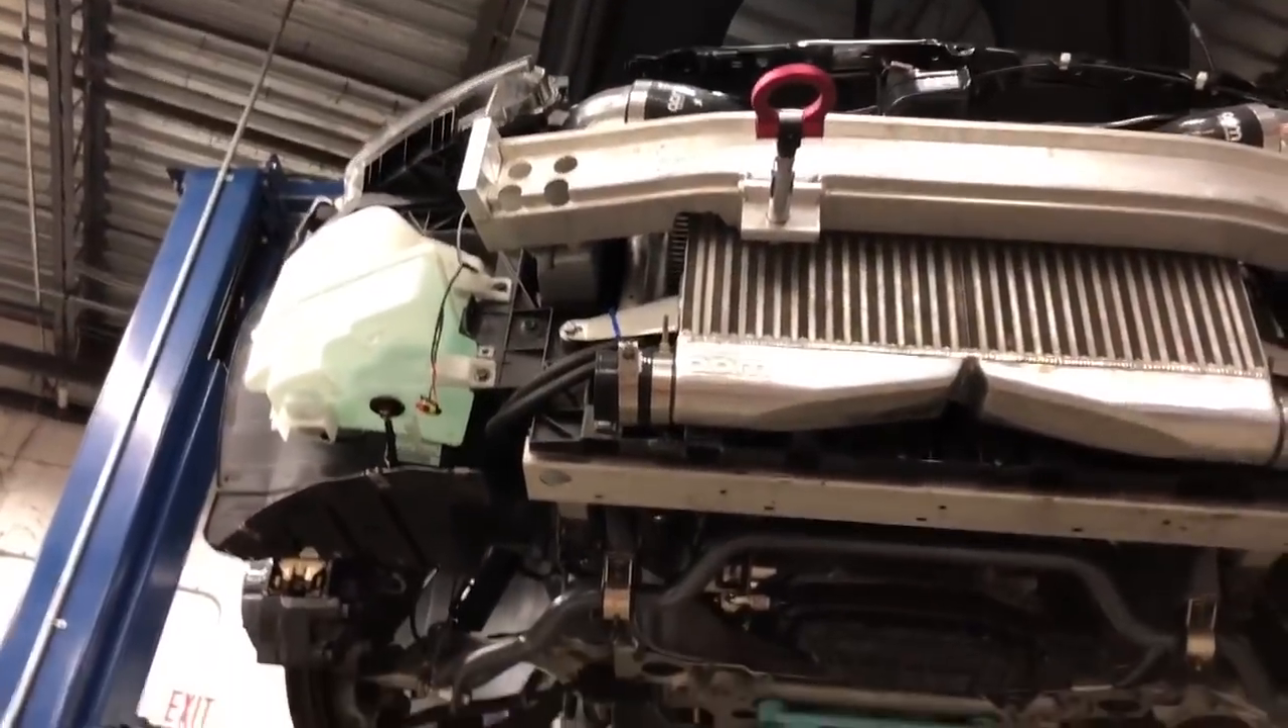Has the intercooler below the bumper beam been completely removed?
No.